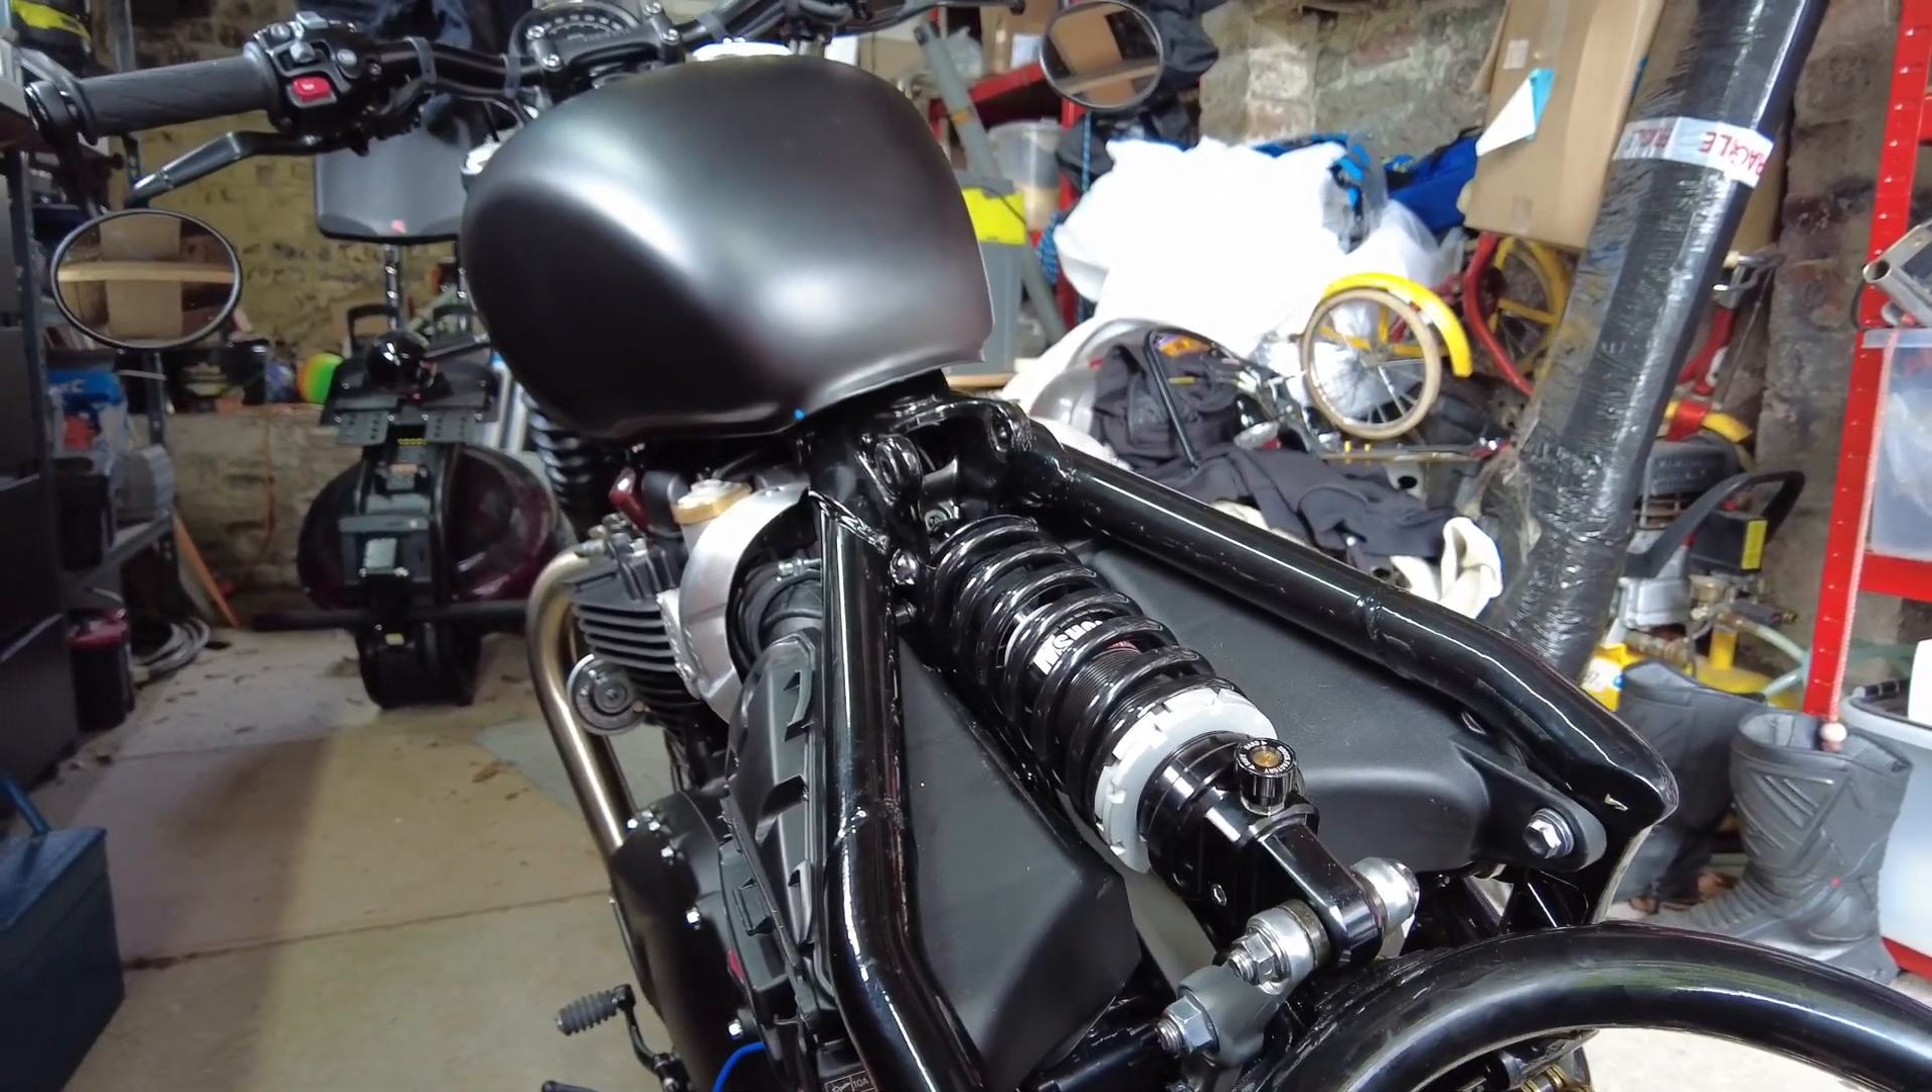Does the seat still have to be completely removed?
No.